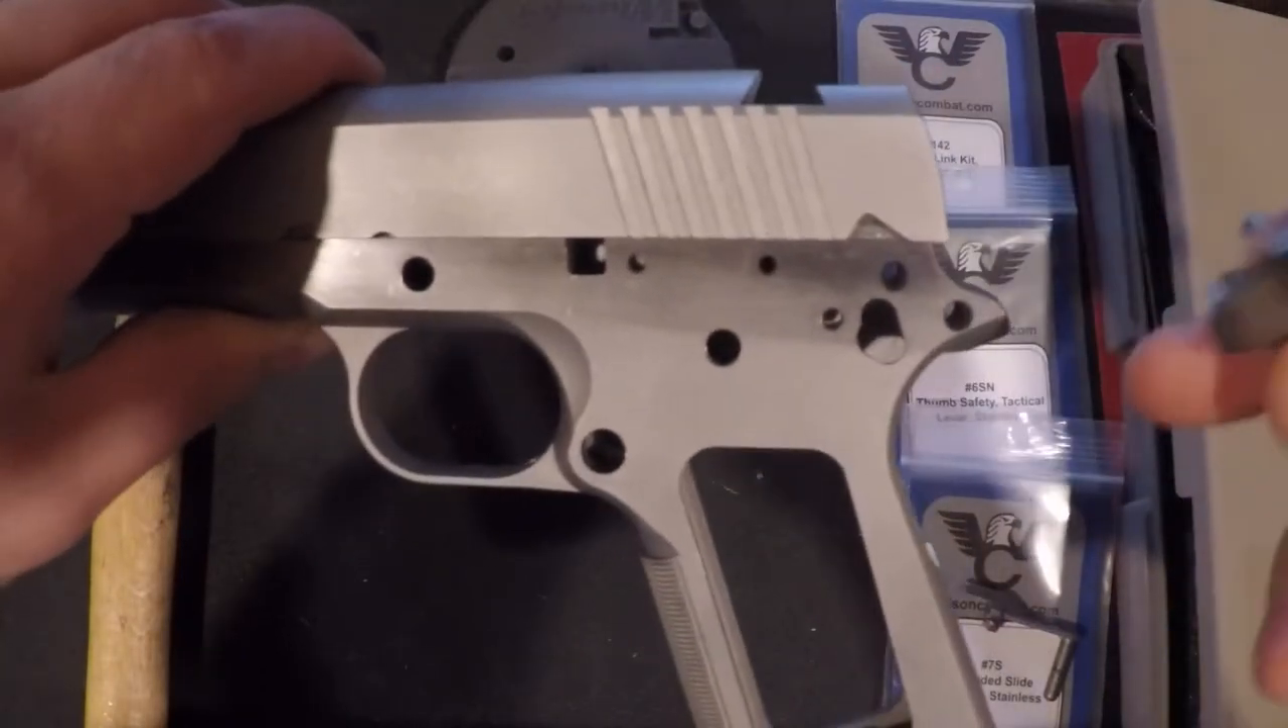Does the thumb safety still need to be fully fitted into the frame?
Yes.